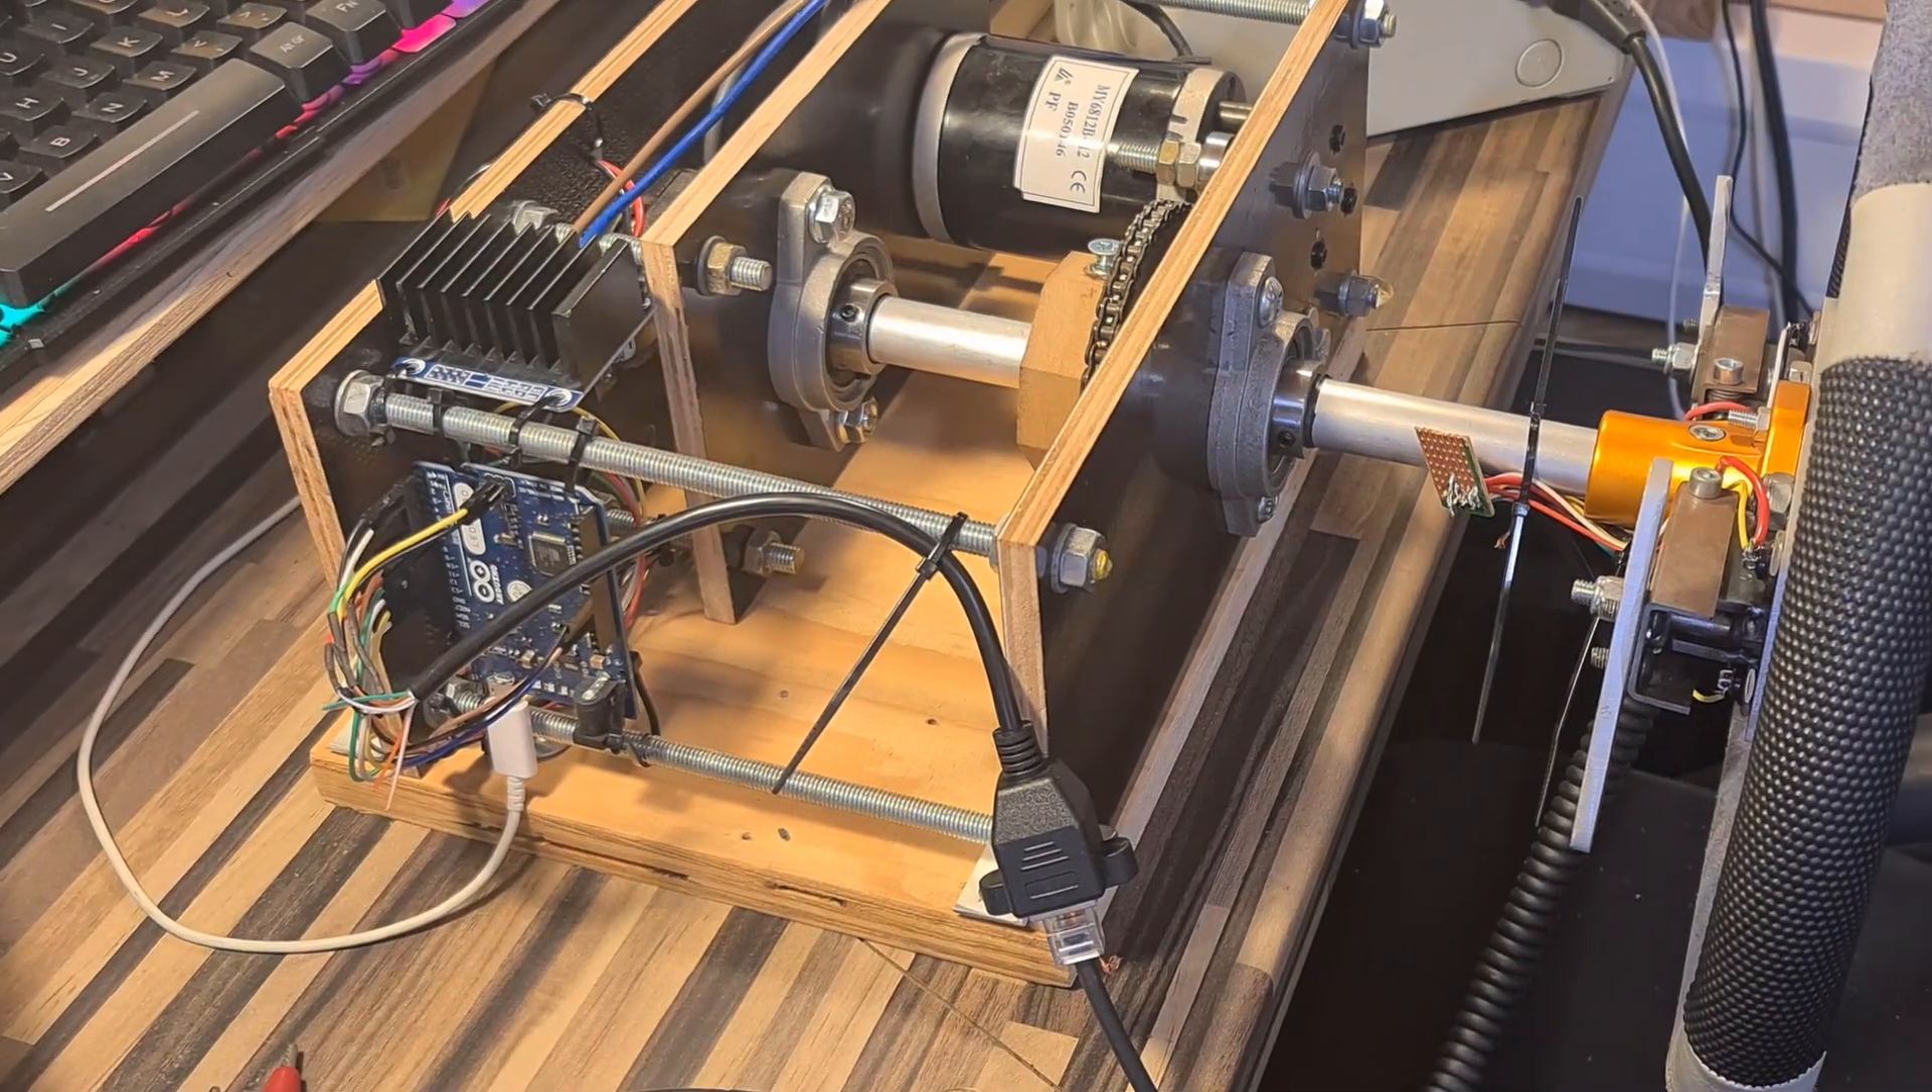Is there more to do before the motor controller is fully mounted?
No.